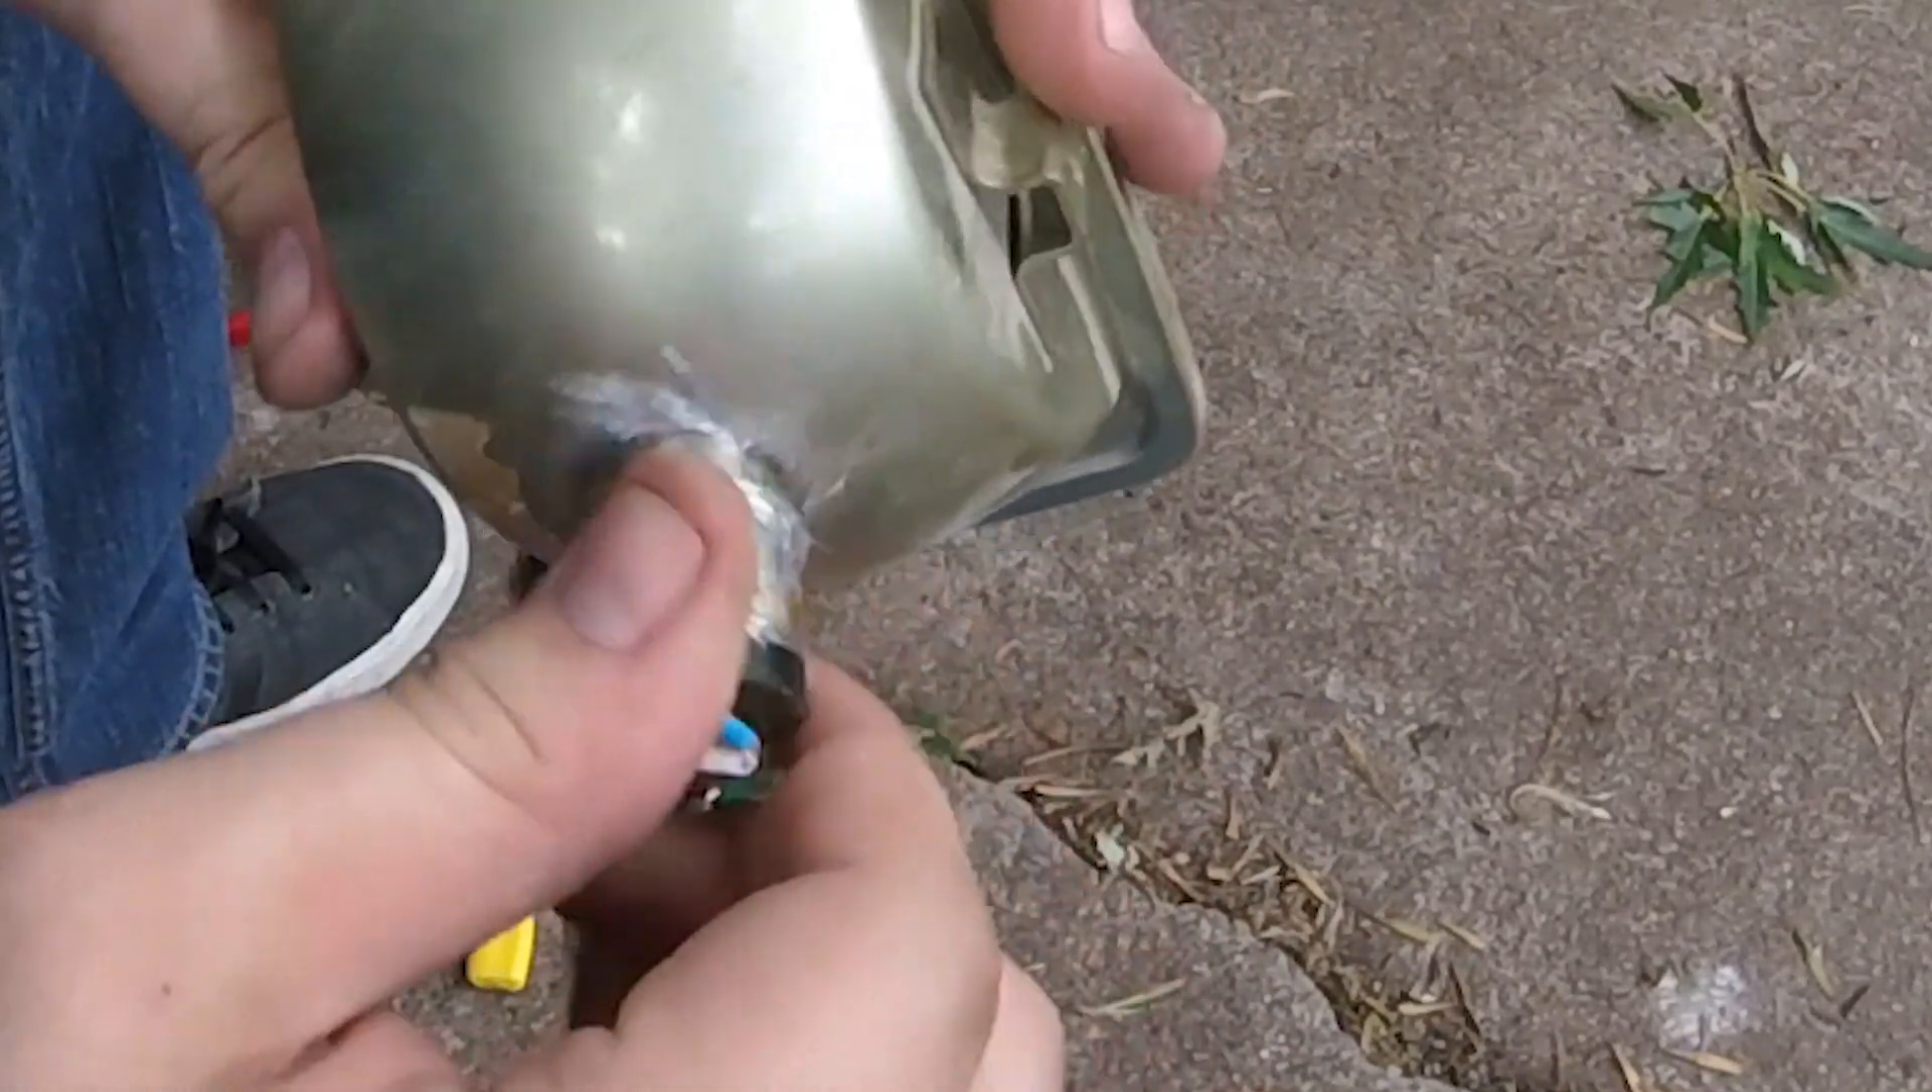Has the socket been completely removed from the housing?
No.